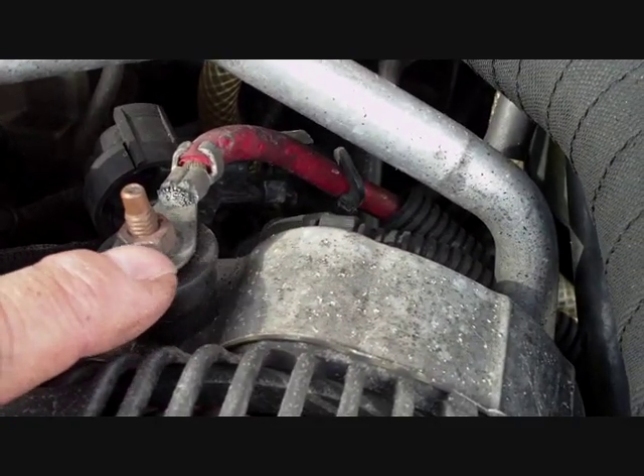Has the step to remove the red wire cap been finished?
Yes.